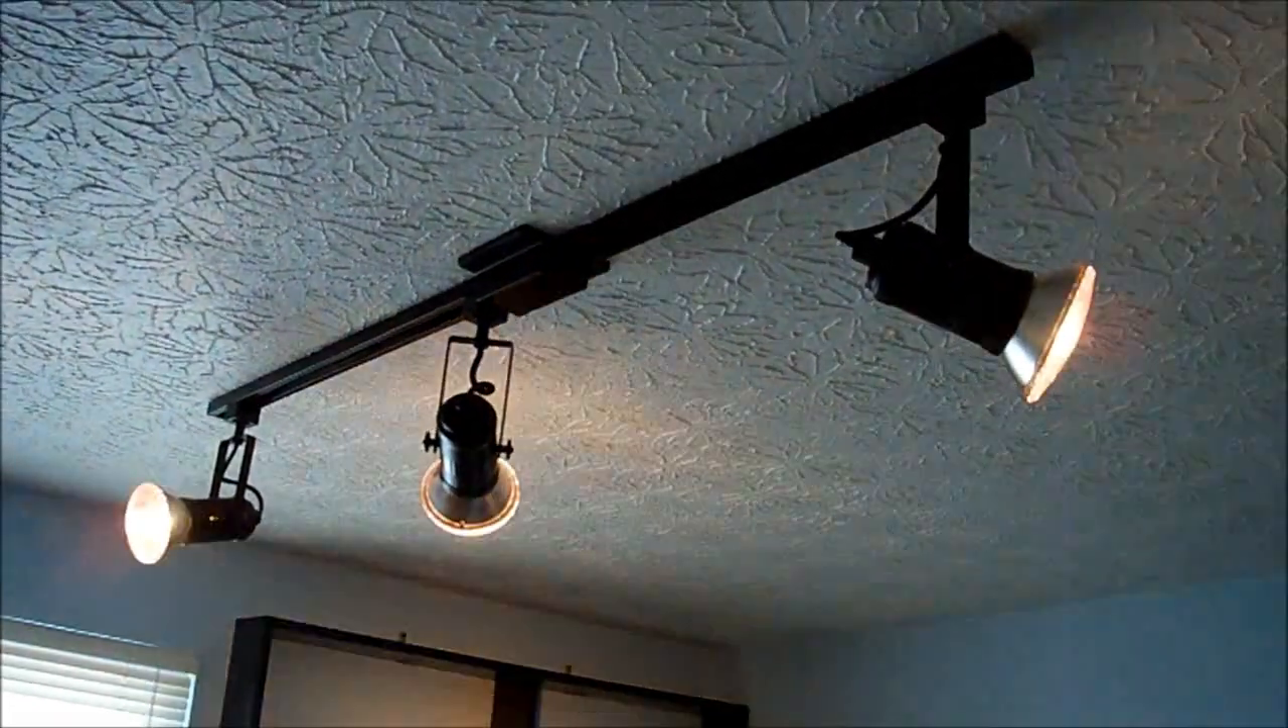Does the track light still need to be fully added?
No.